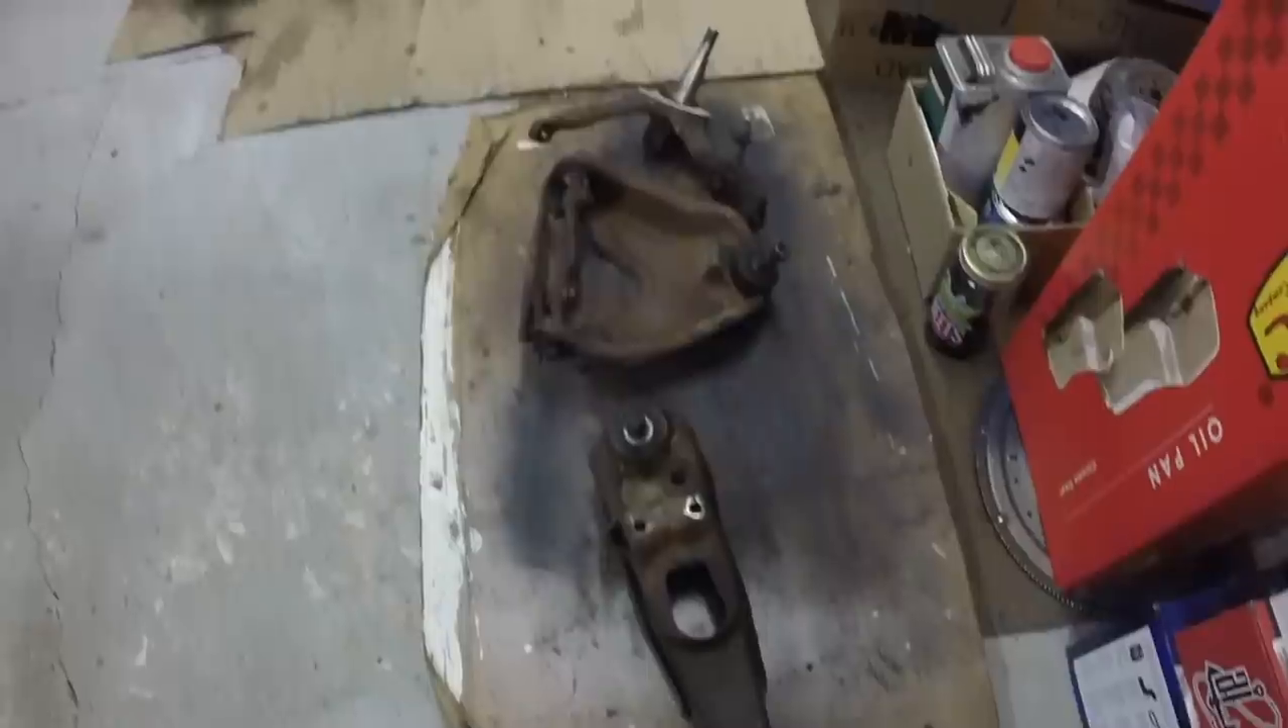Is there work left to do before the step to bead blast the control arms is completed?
Yes.